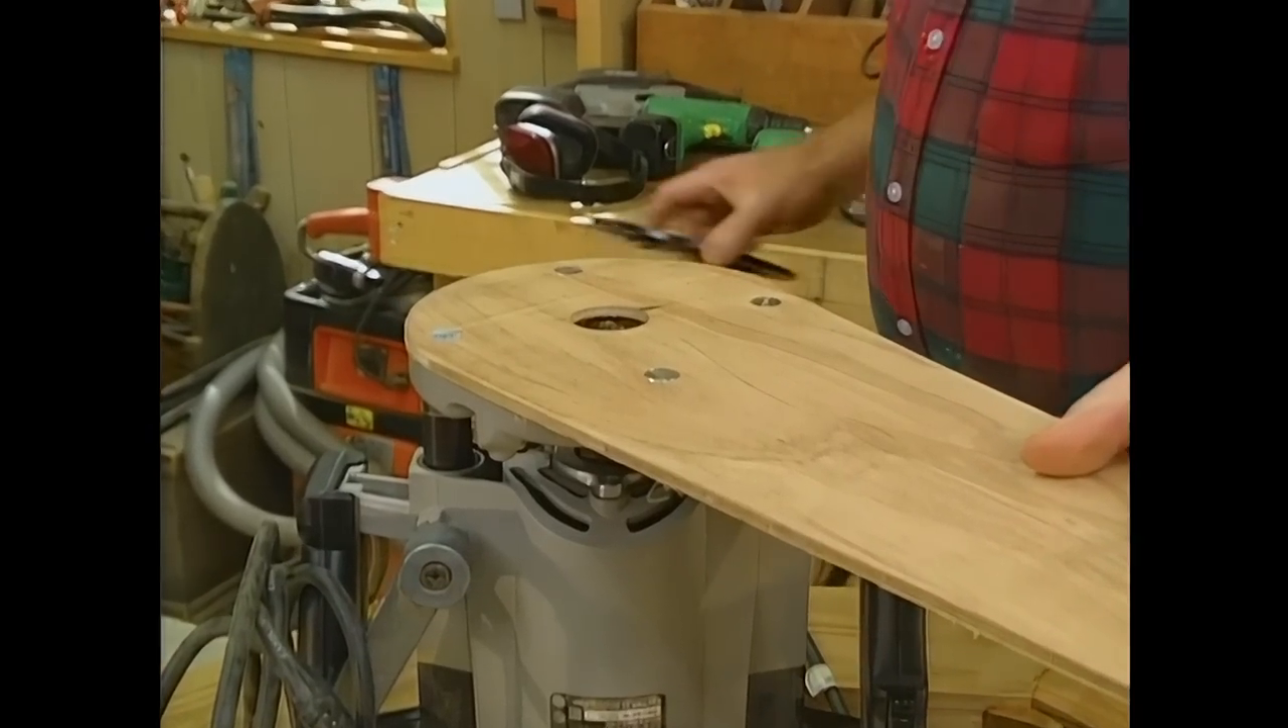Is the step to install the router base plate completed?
Yes.